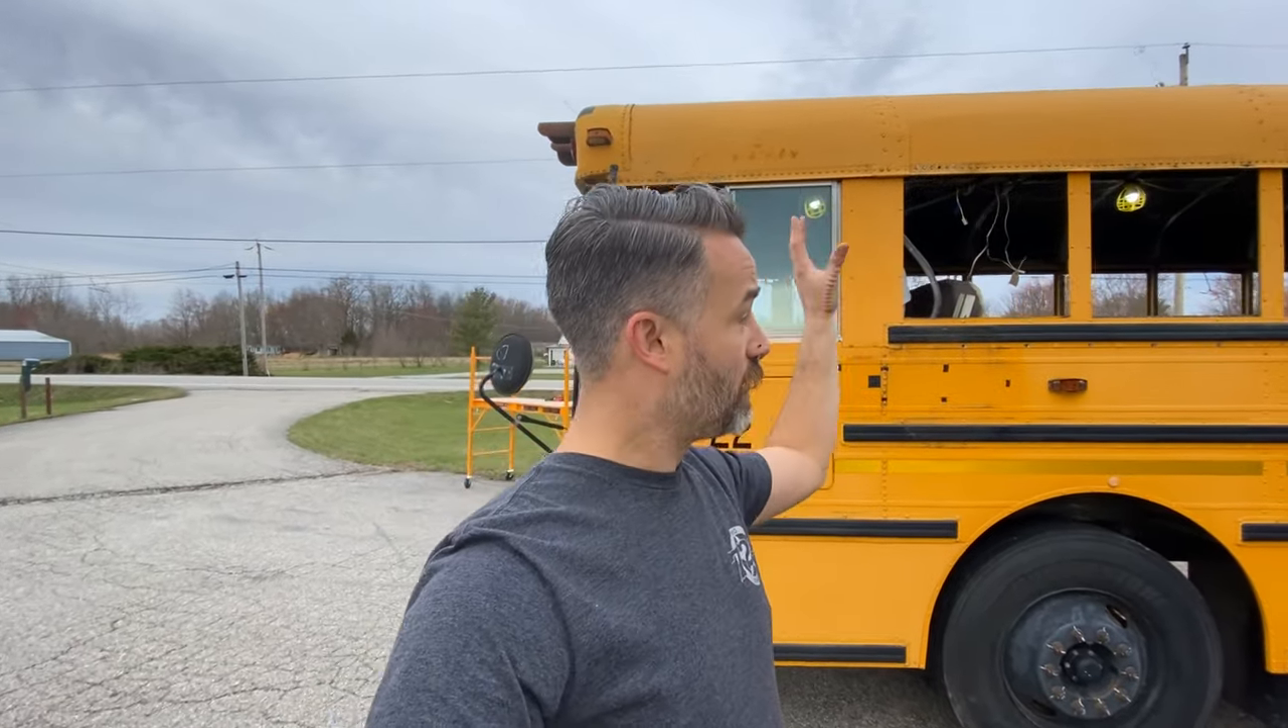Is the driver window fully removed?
No.